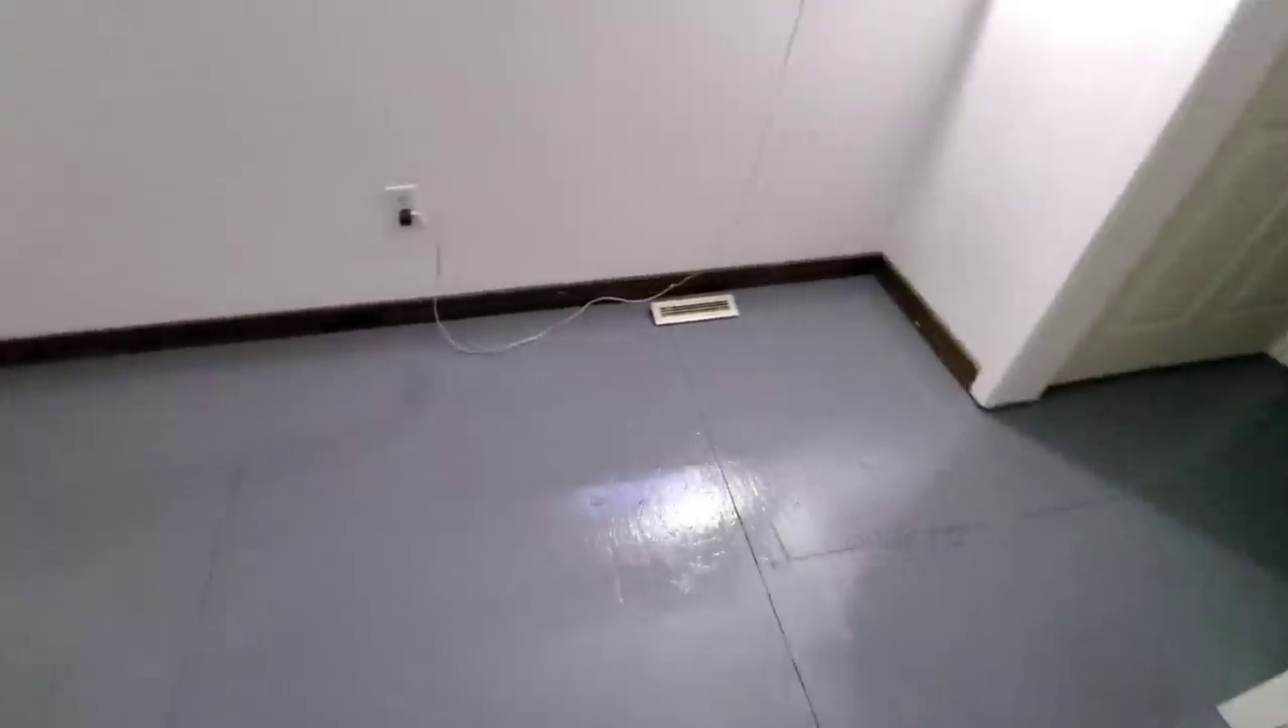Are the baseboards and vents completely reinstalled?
Yes.